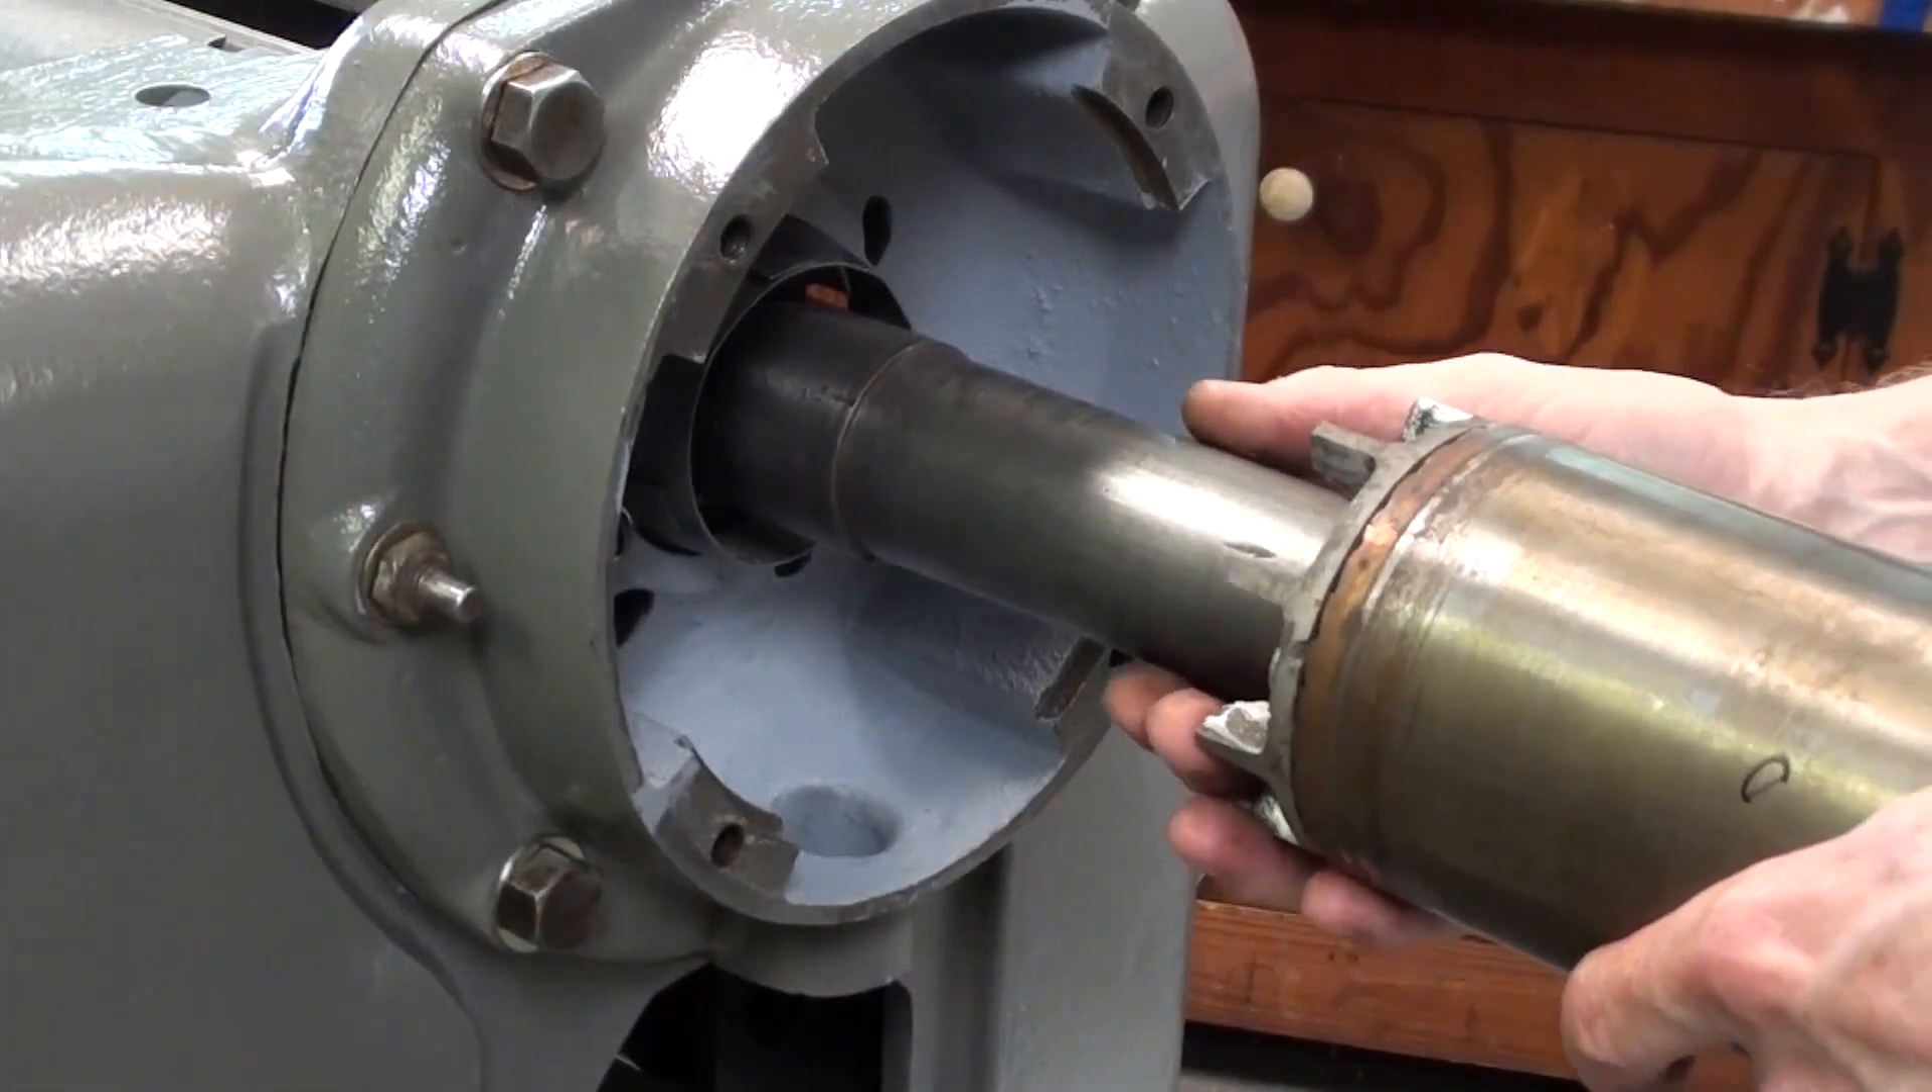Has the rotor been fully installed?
No.